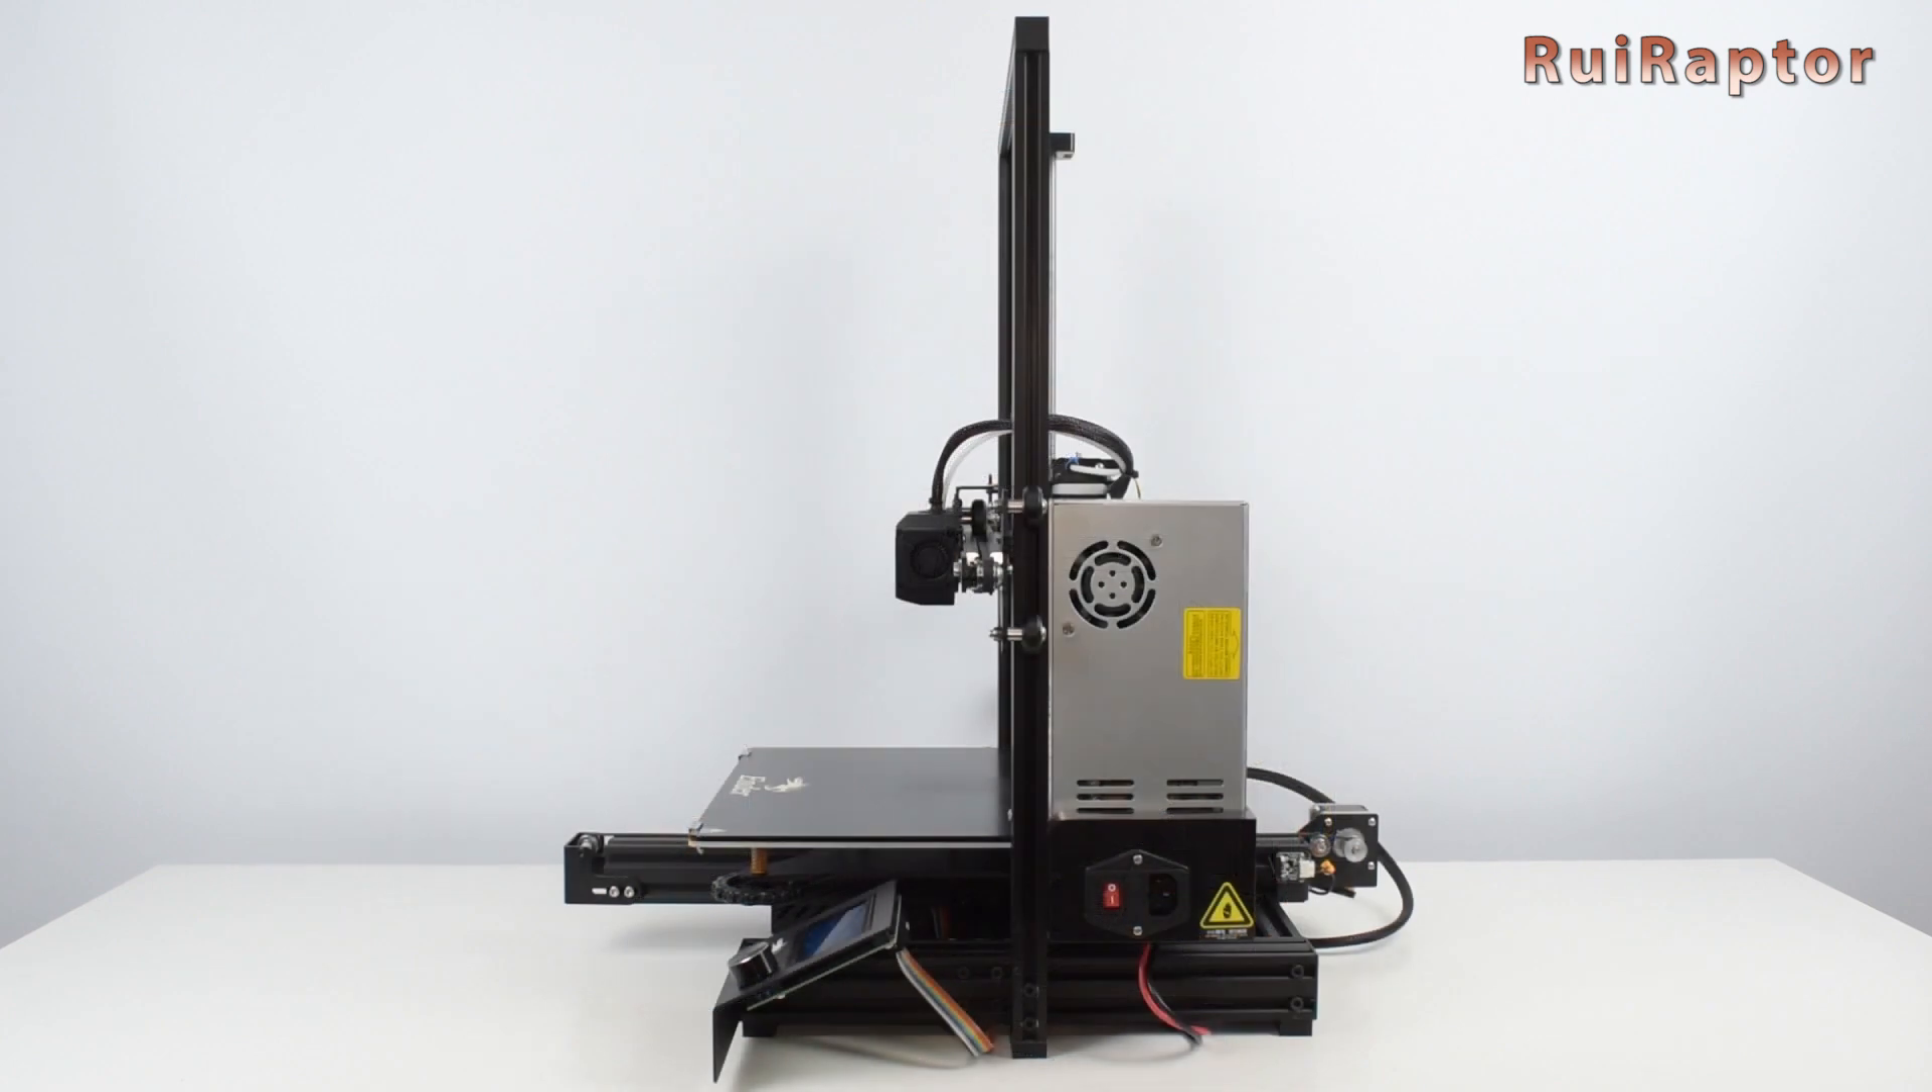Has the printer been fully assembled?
Yes.